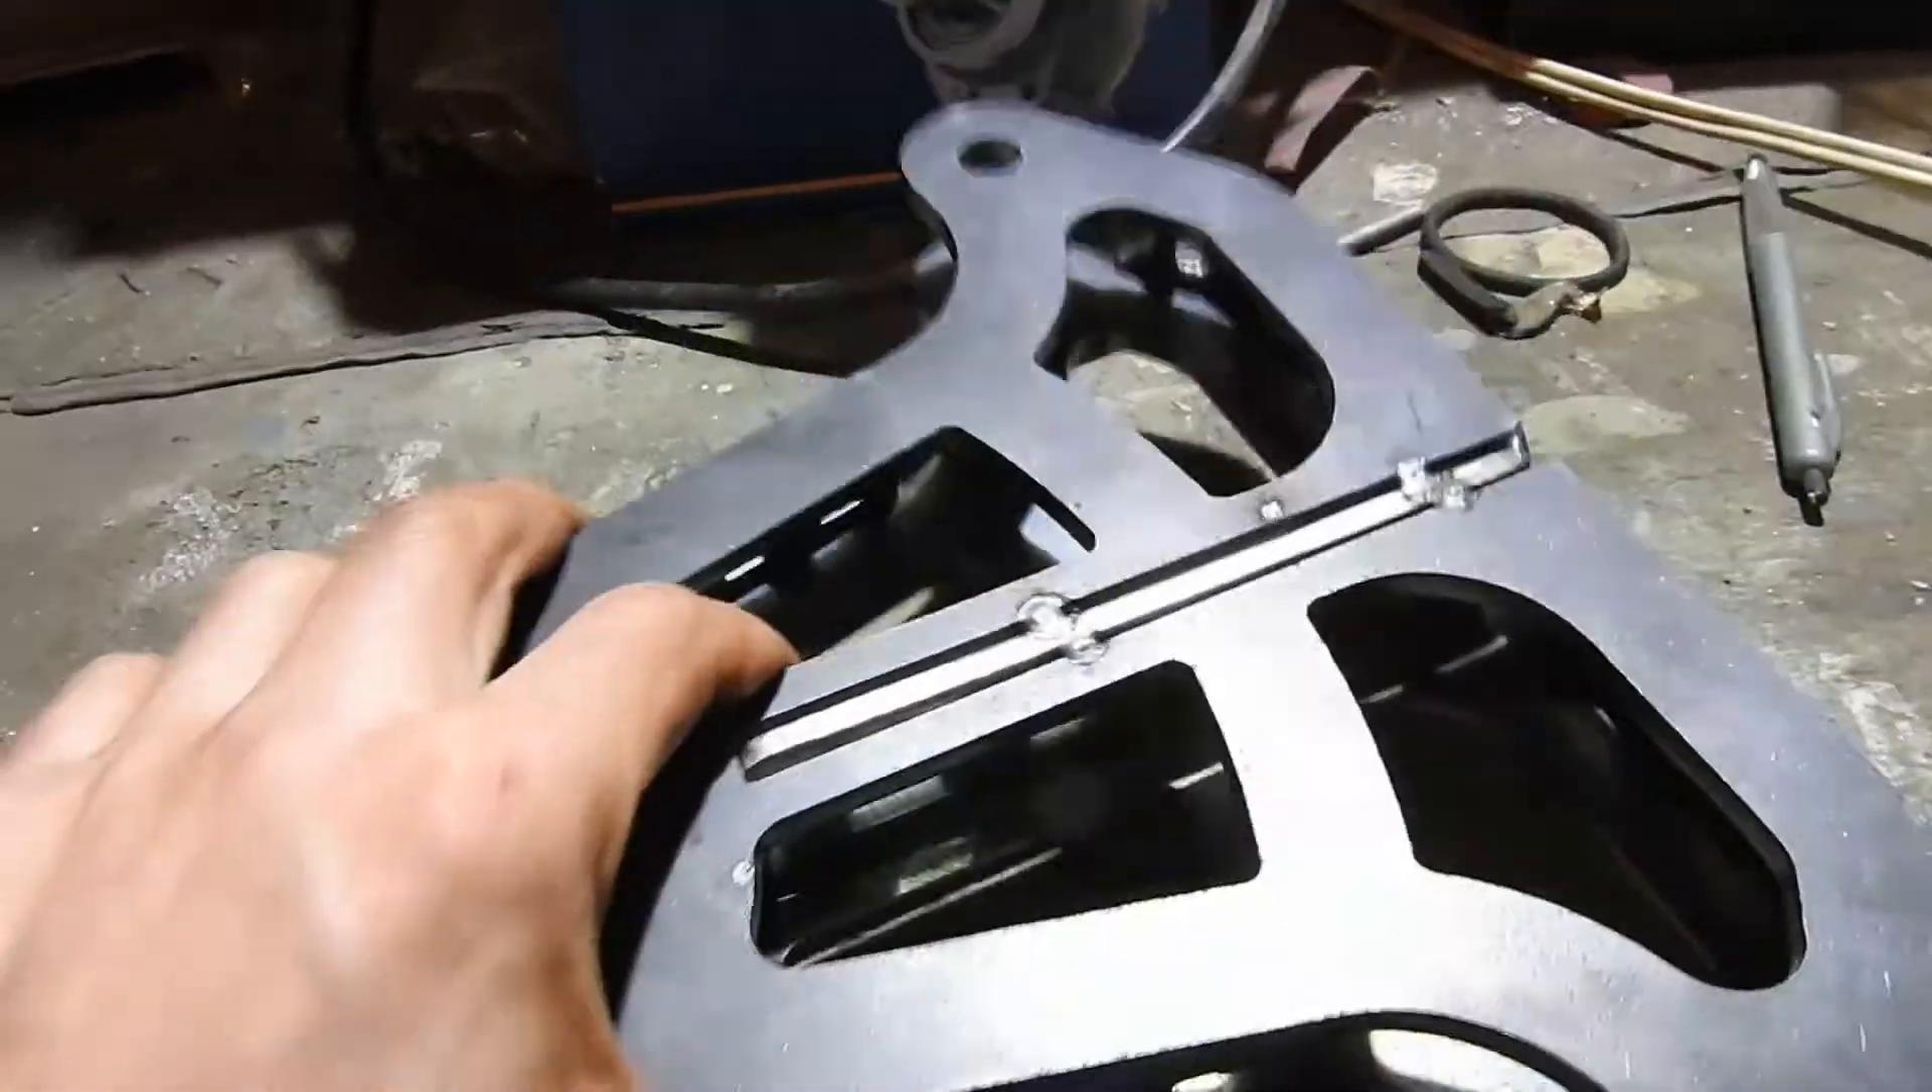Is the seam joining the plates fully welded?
No.